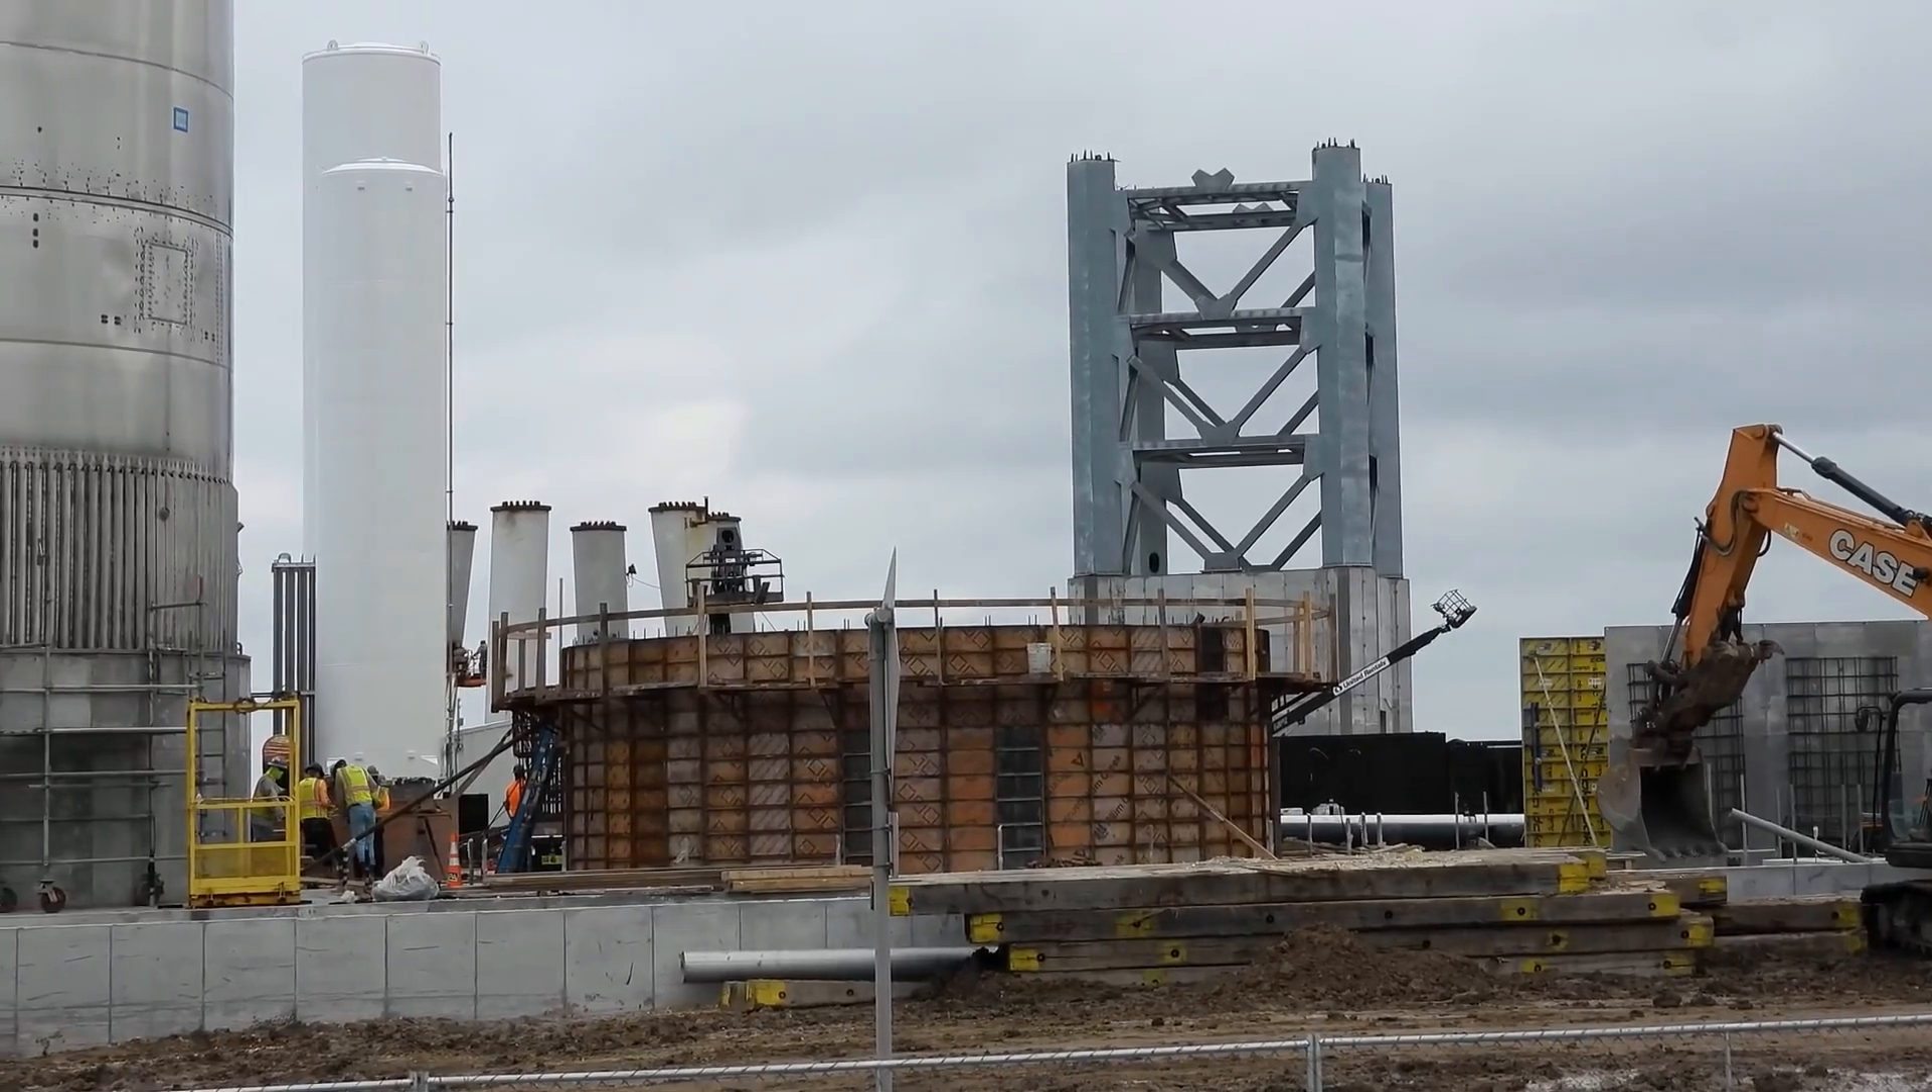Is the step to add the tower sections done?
No.